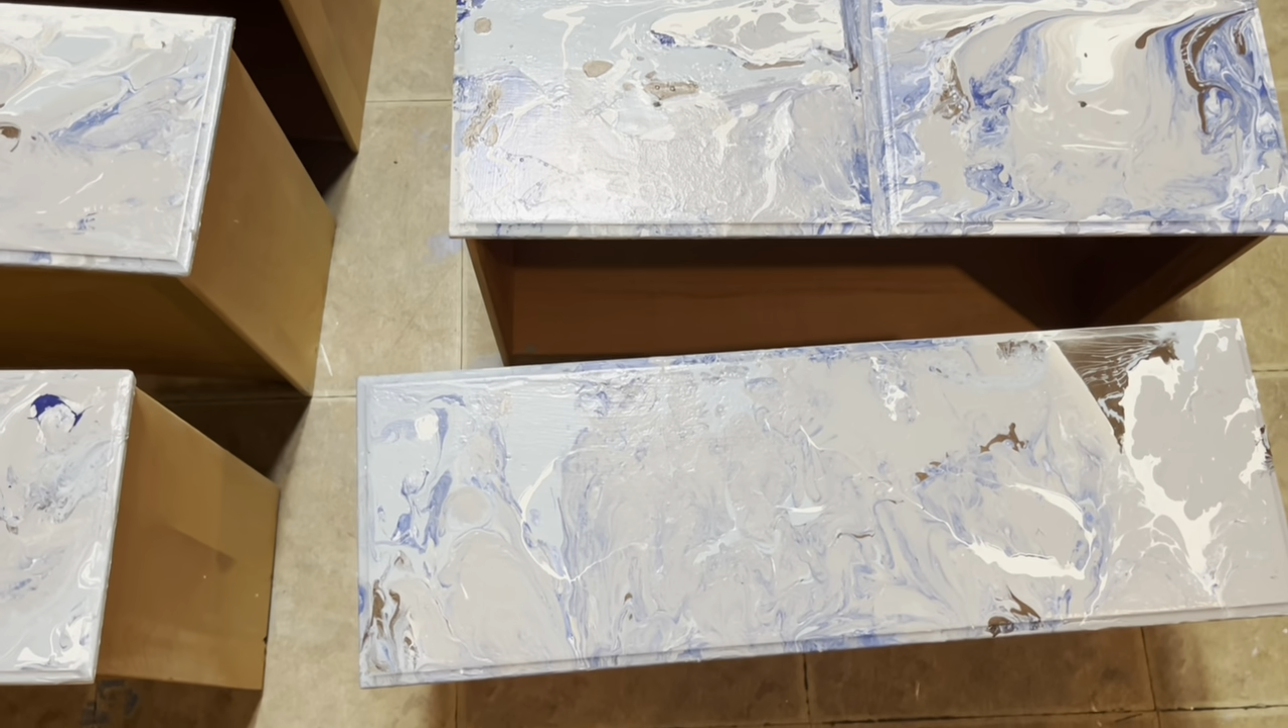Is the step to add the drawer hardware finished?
No.